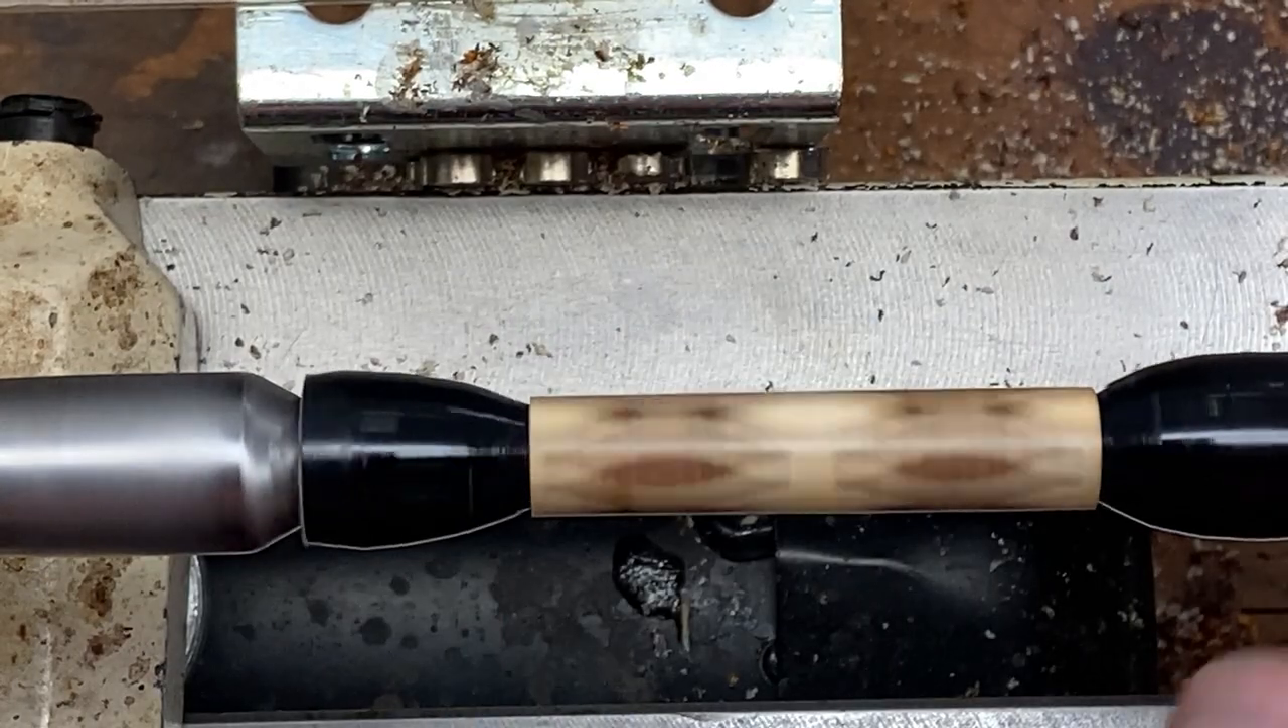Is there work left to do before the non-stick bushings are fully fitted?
No.